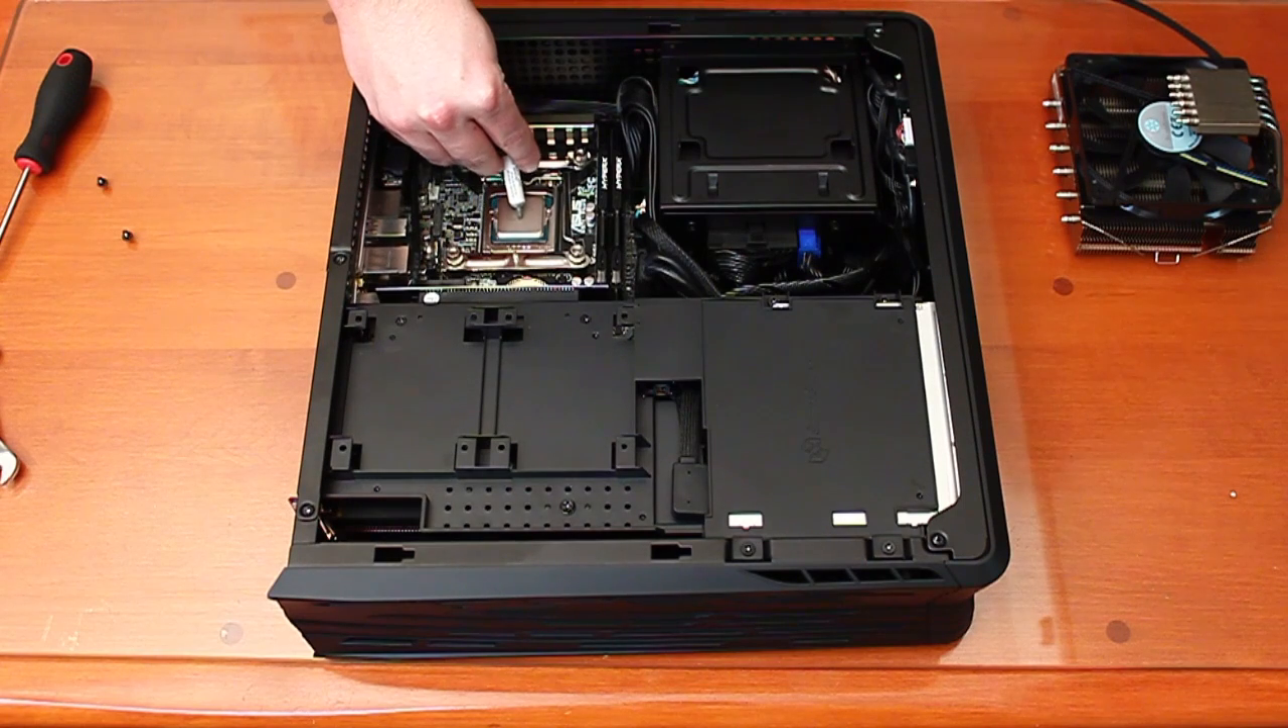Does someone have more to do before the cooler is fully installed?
Yes.